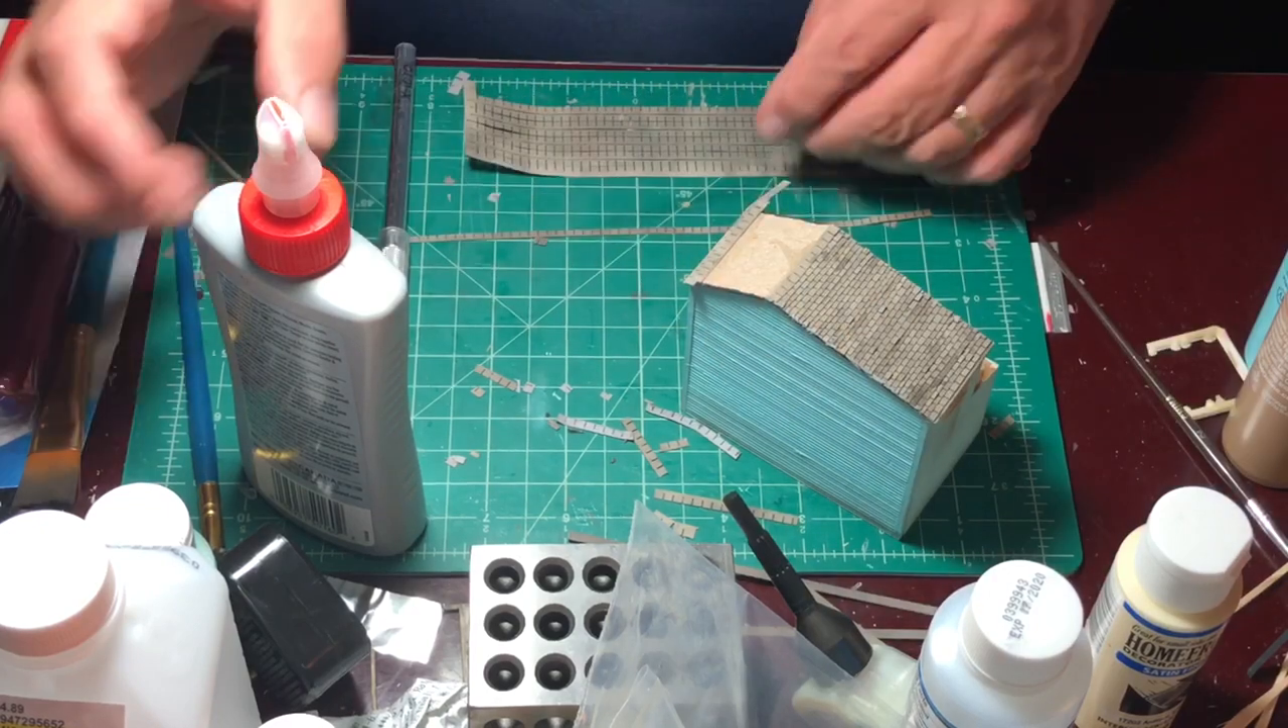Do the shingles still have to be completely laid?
Yes.